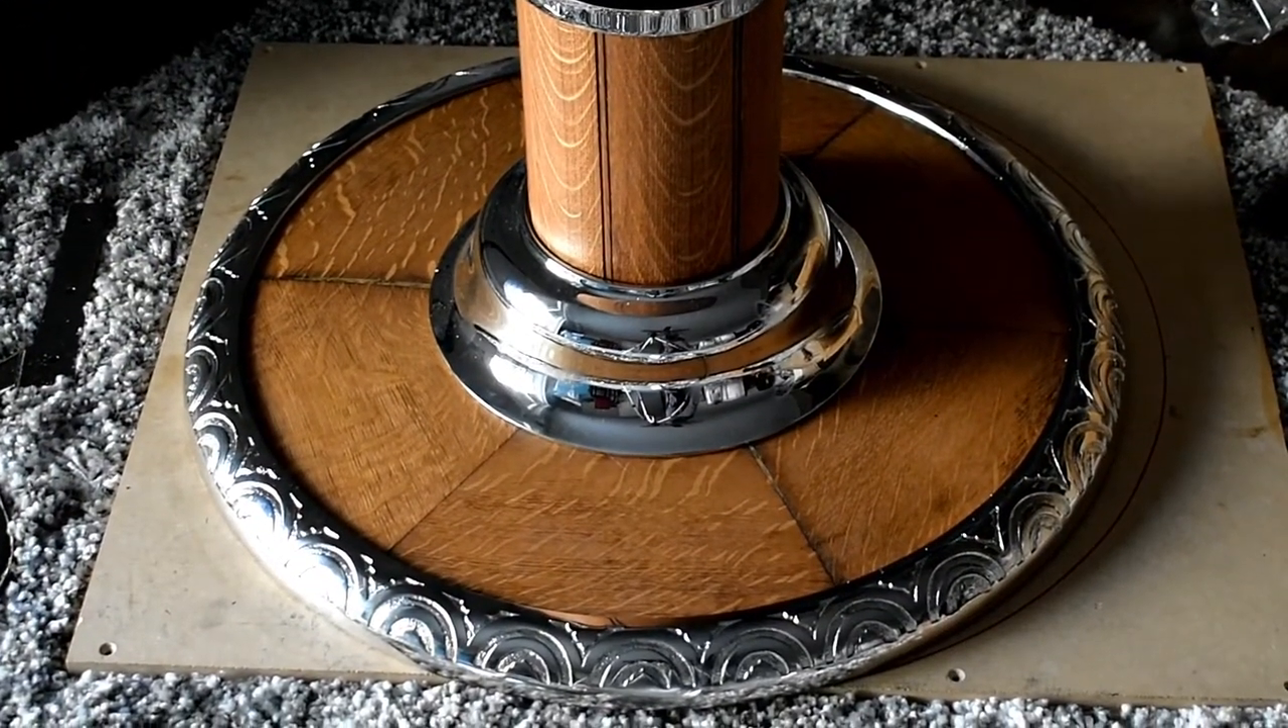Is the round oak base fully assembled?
Yes.